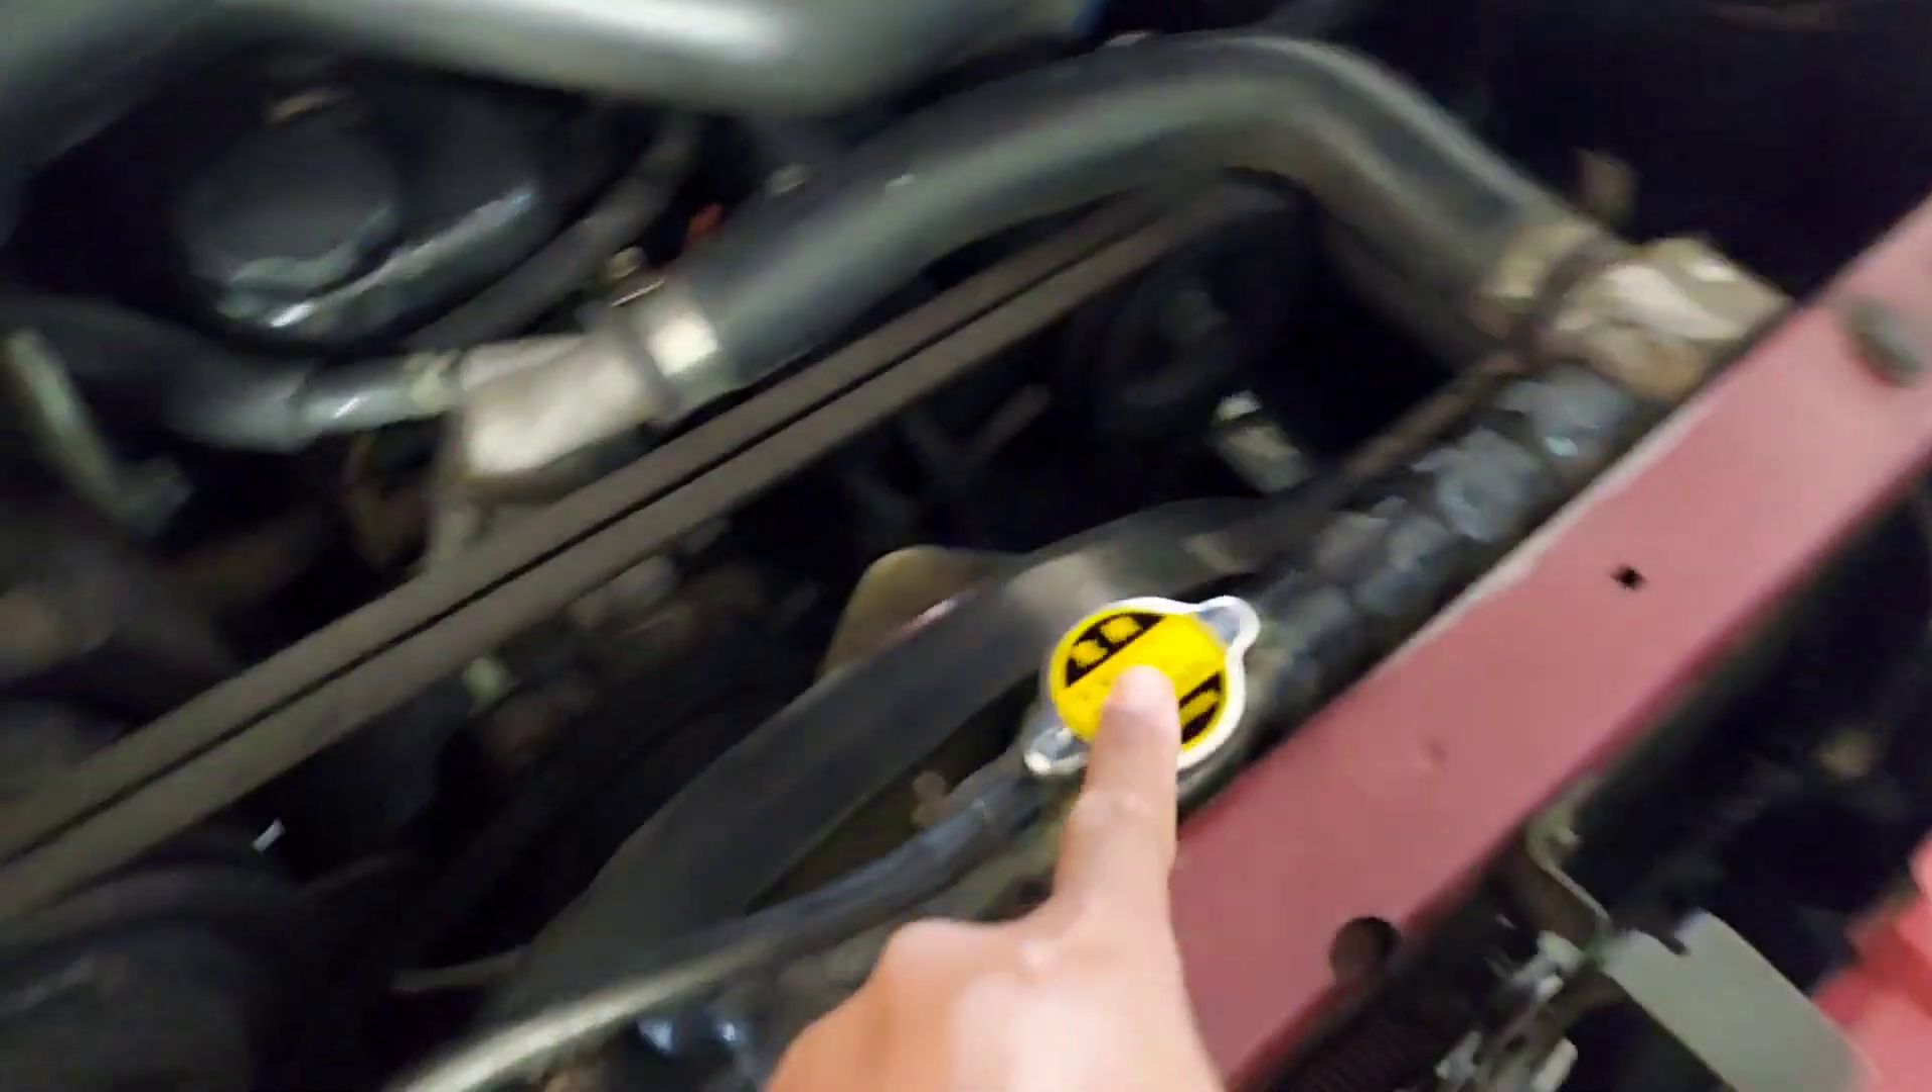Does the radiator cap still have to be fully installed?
No.